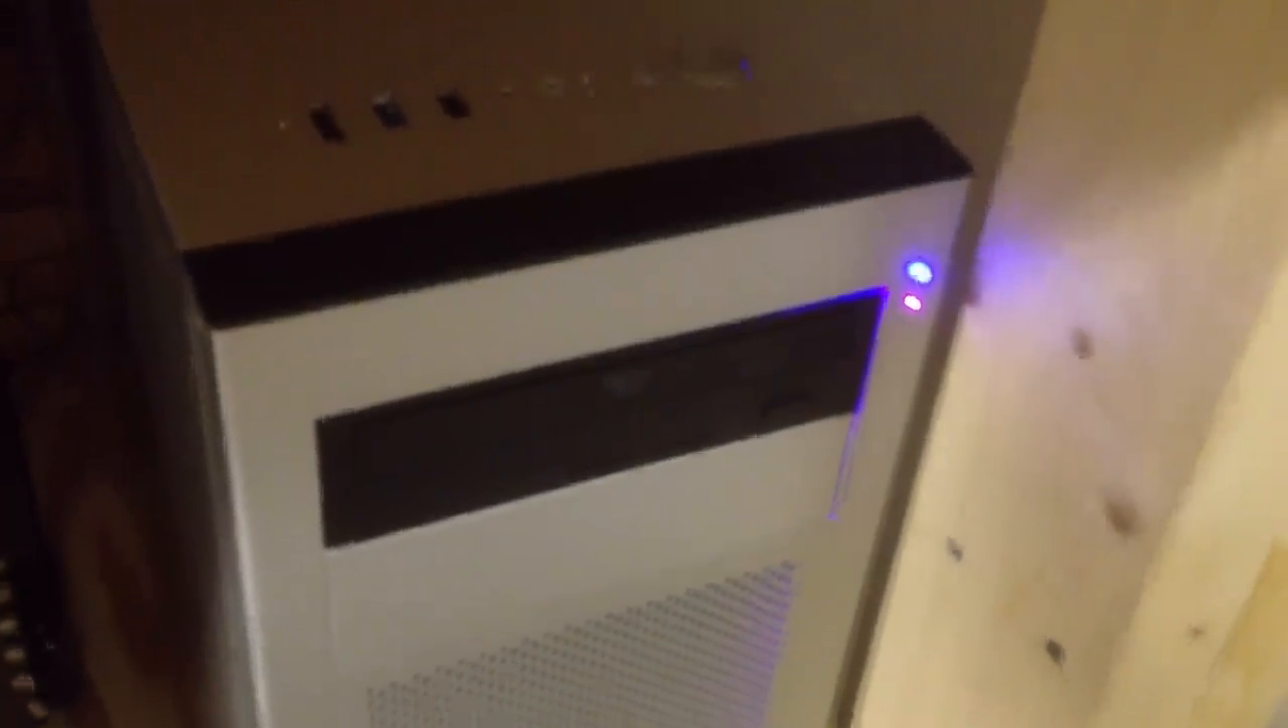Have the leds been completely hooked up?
Yes.